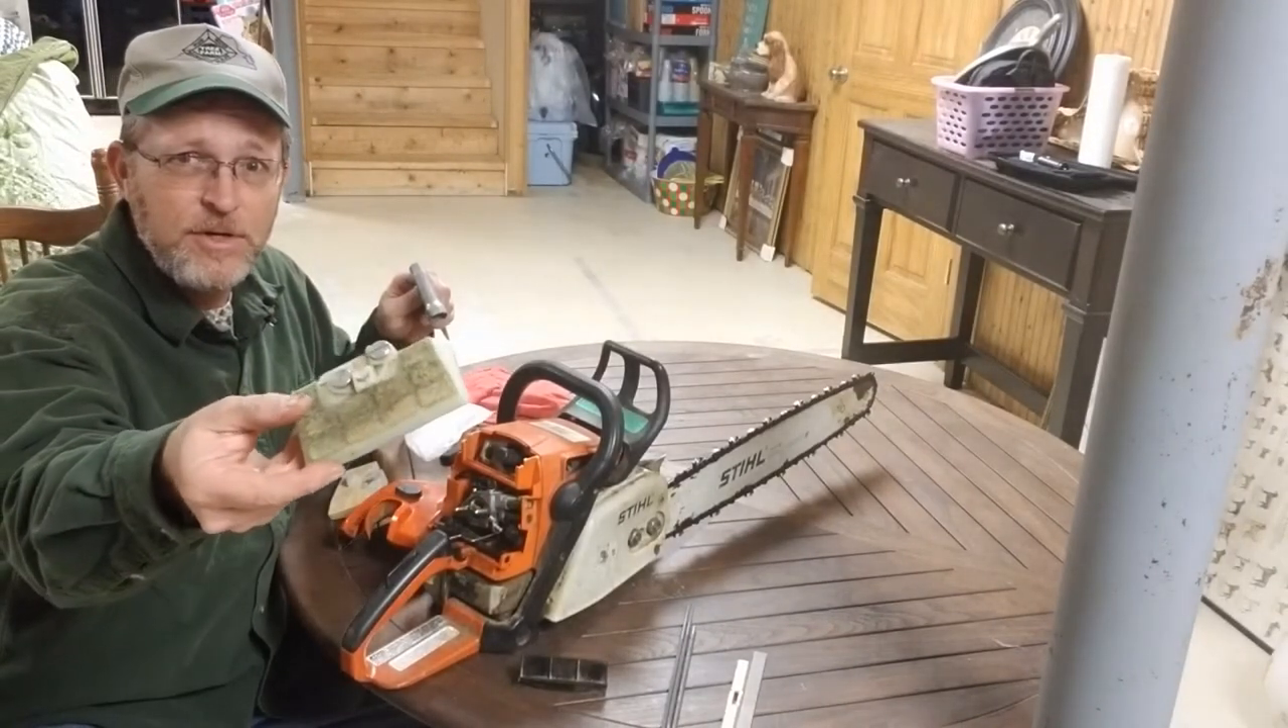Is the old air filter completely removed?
Yes.